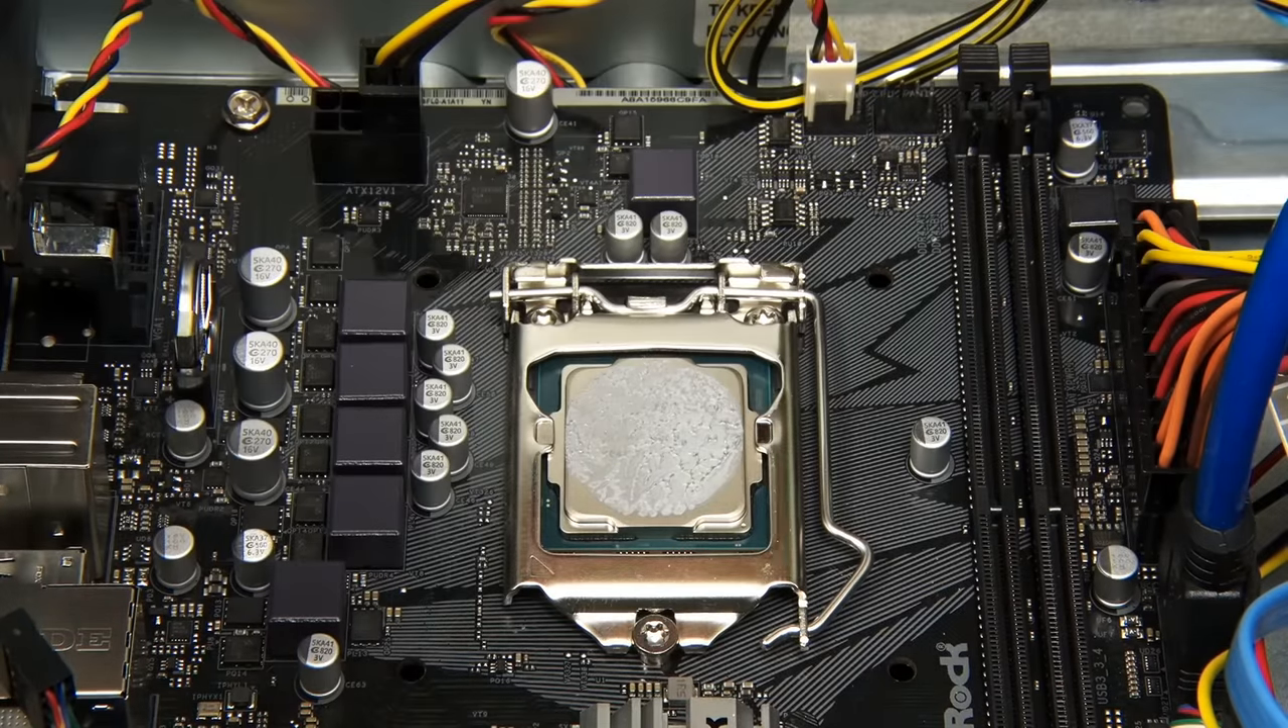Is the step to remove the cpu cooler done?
Yes.